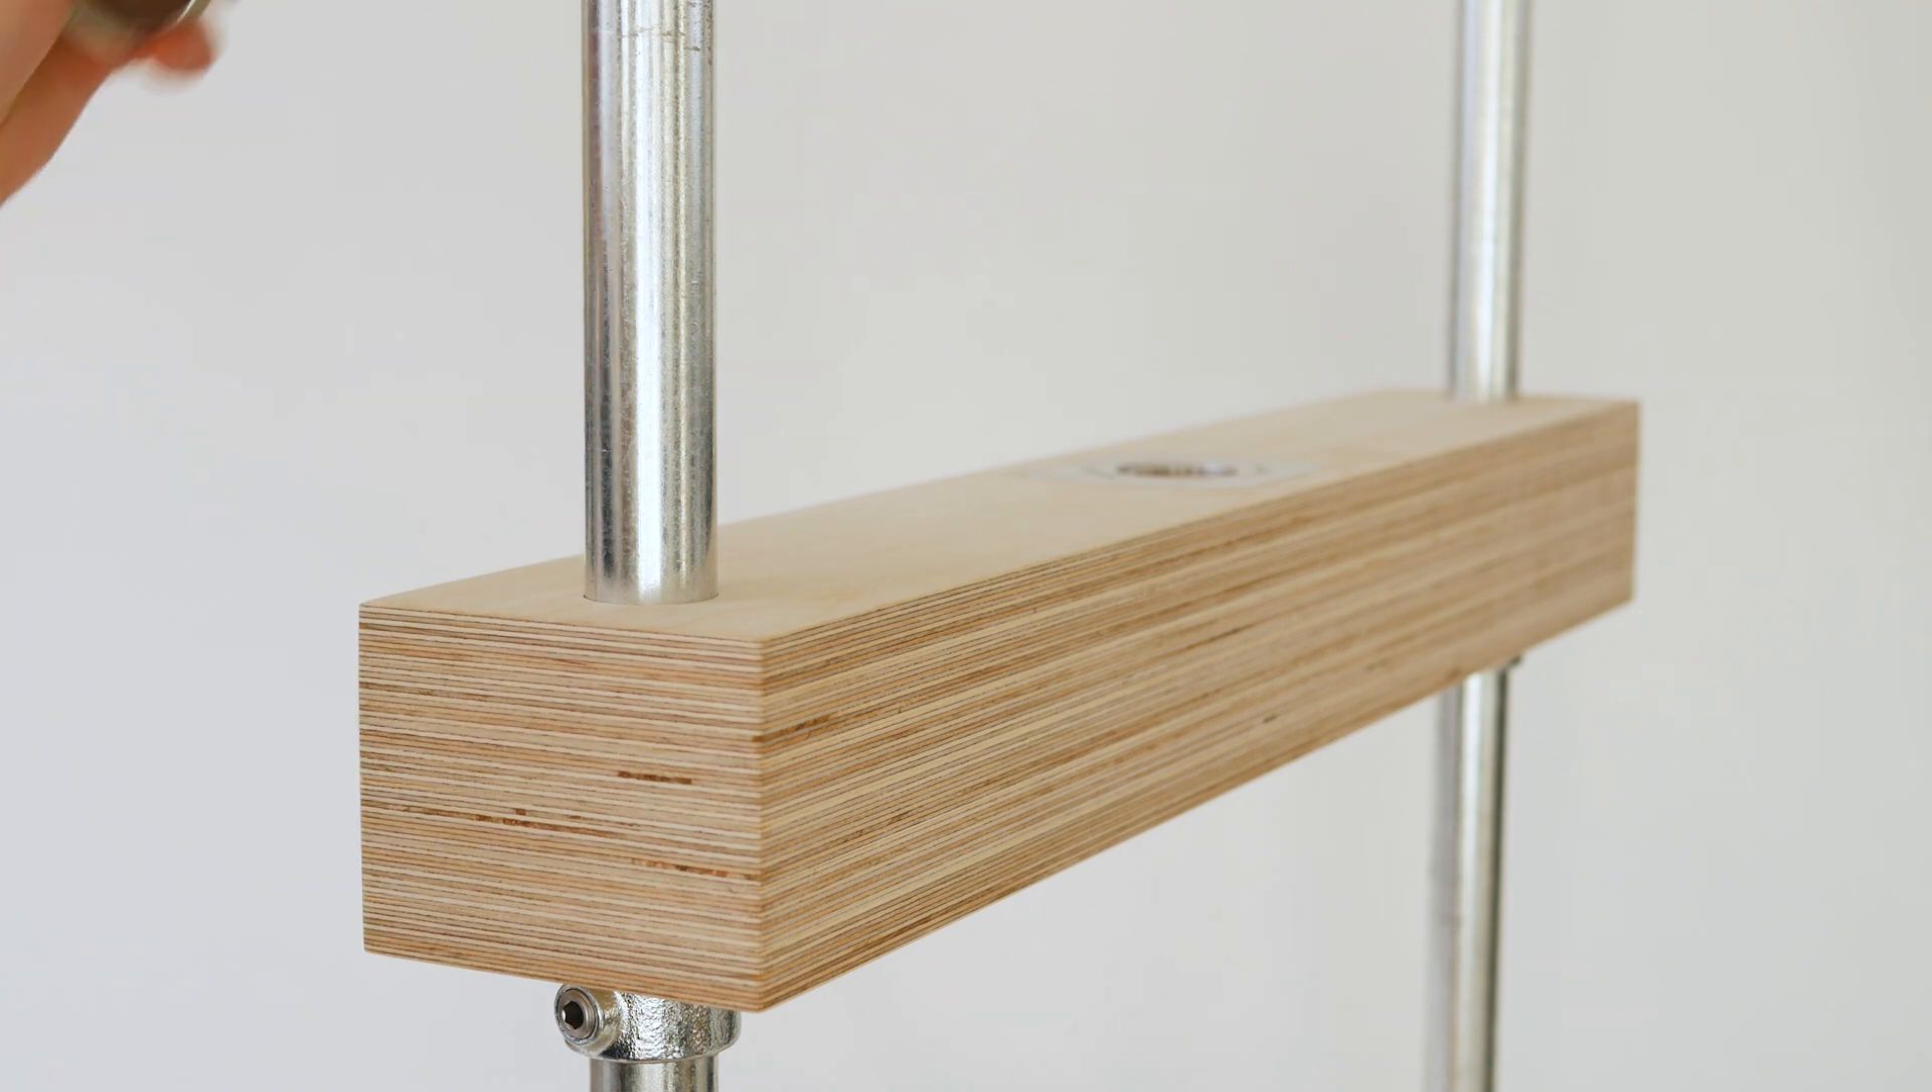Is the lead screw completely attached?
No.